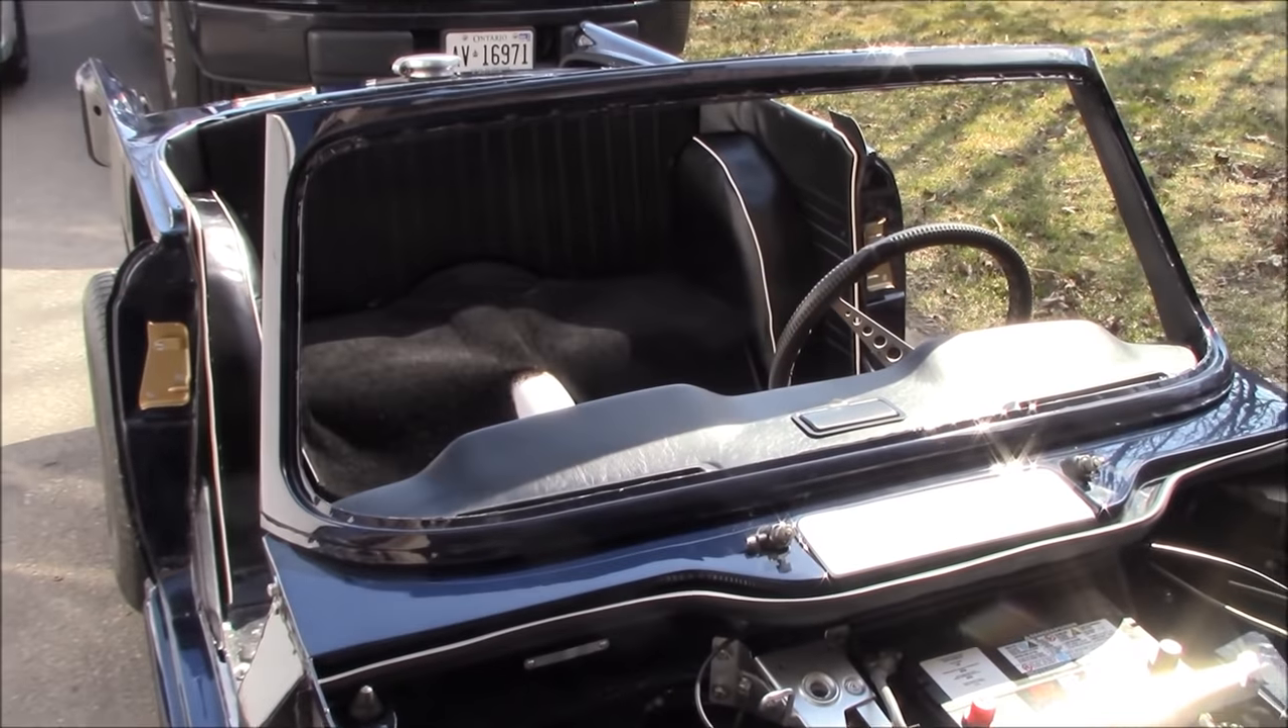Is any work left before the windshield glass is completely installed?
Yes.